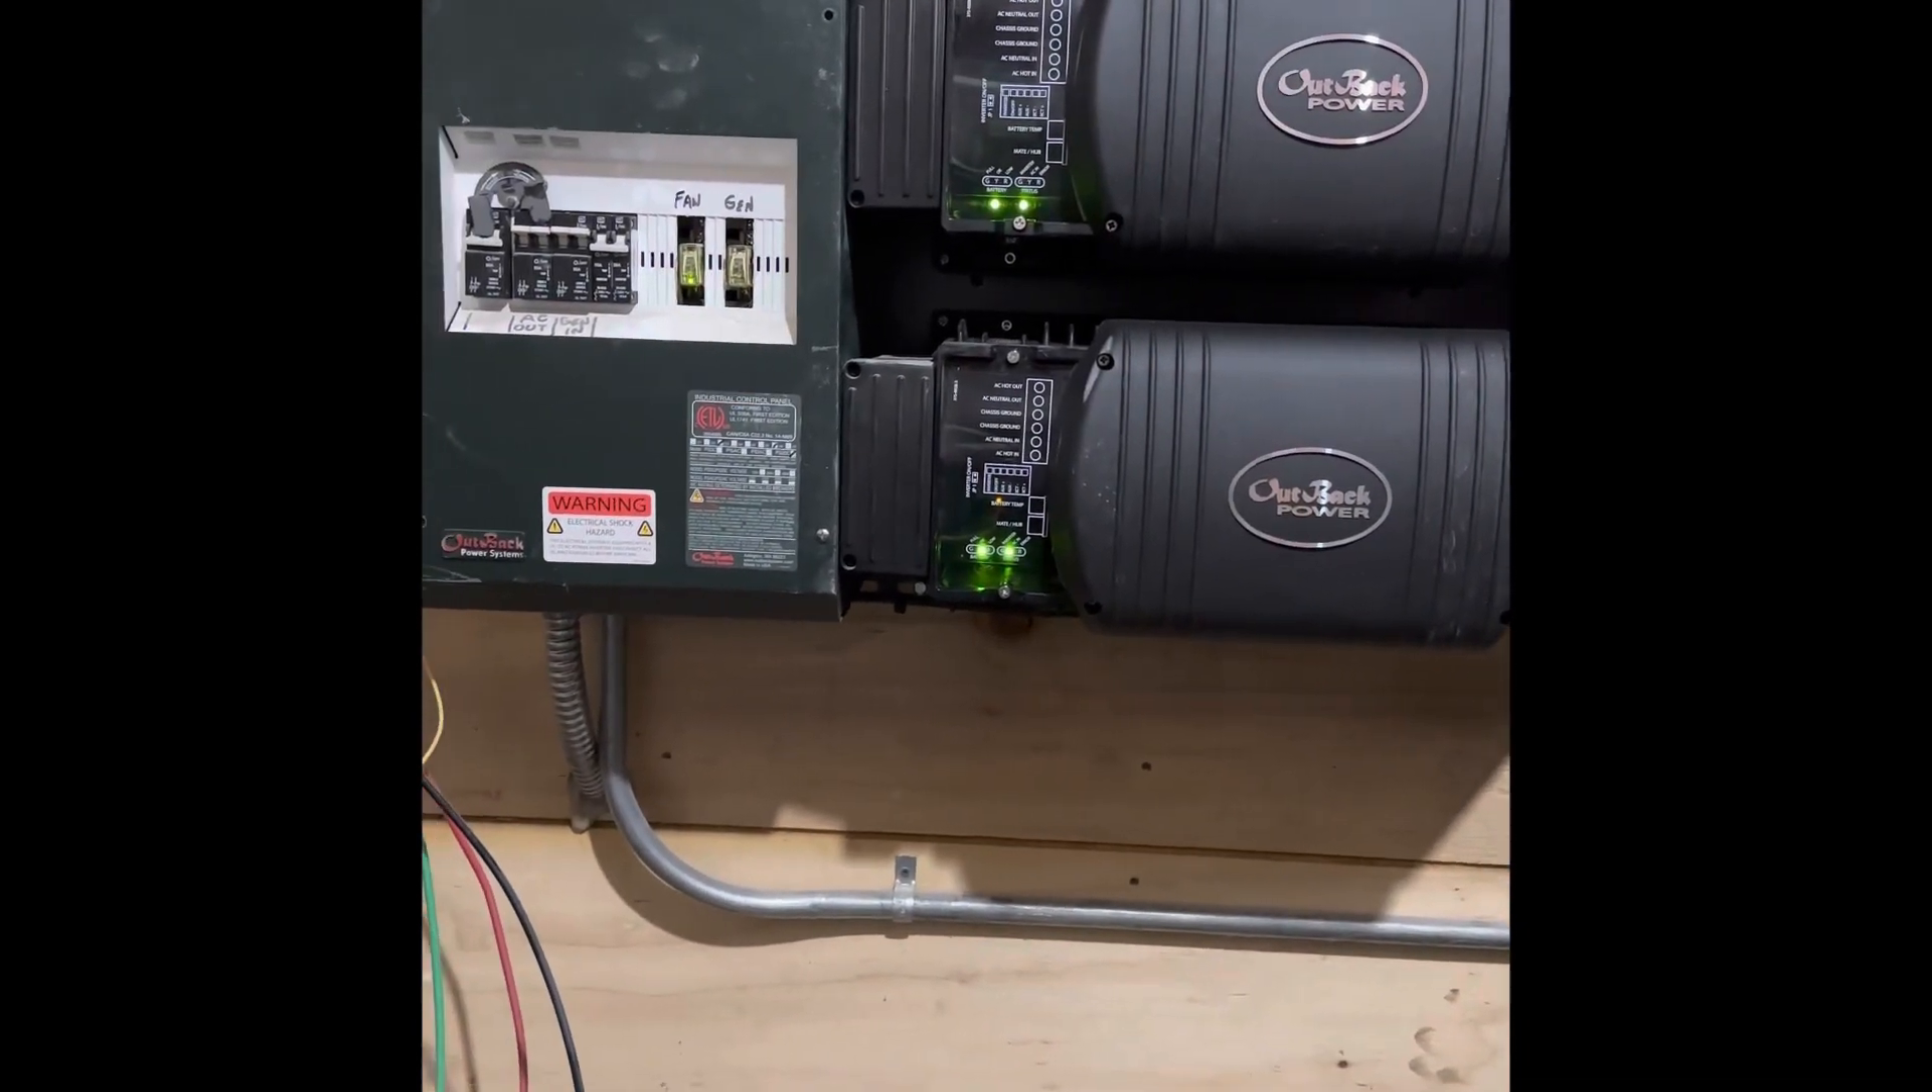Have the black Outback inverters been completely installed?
Yes.